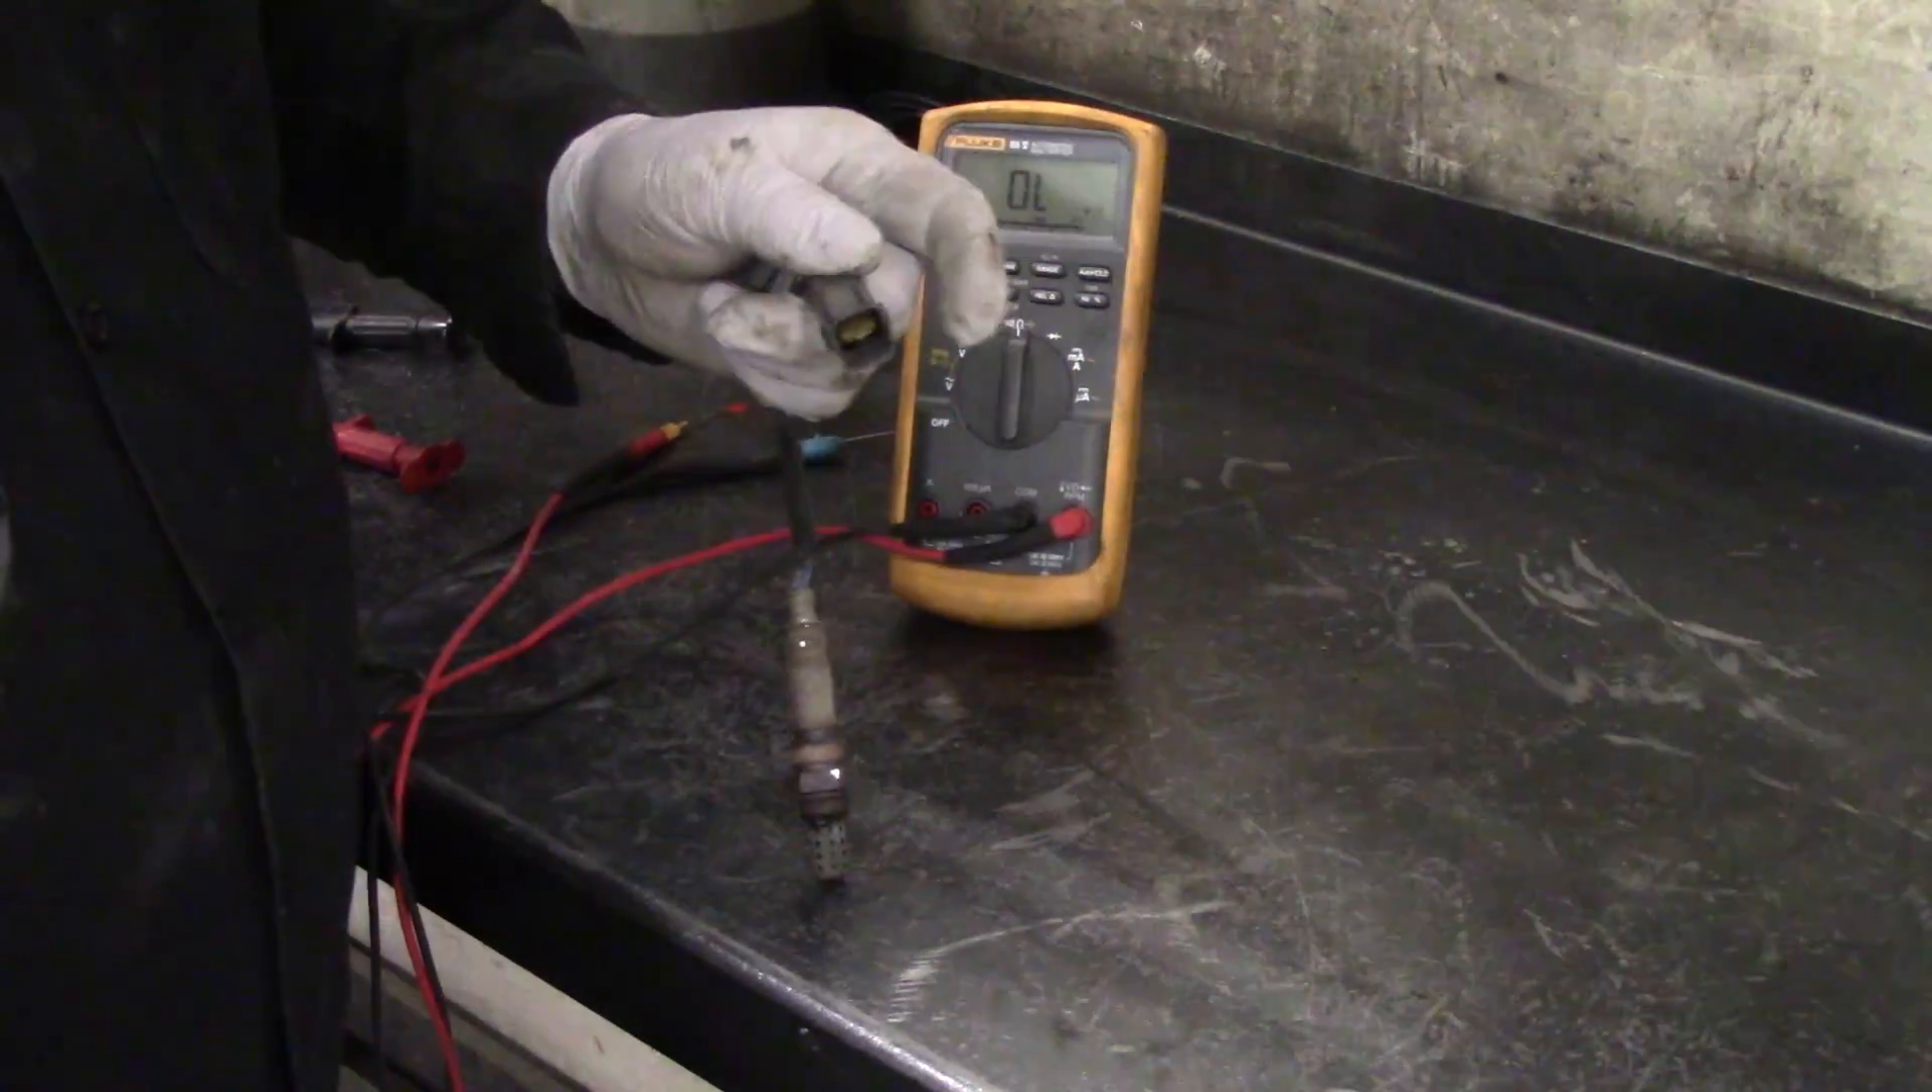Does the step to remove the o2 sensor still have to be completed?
No.